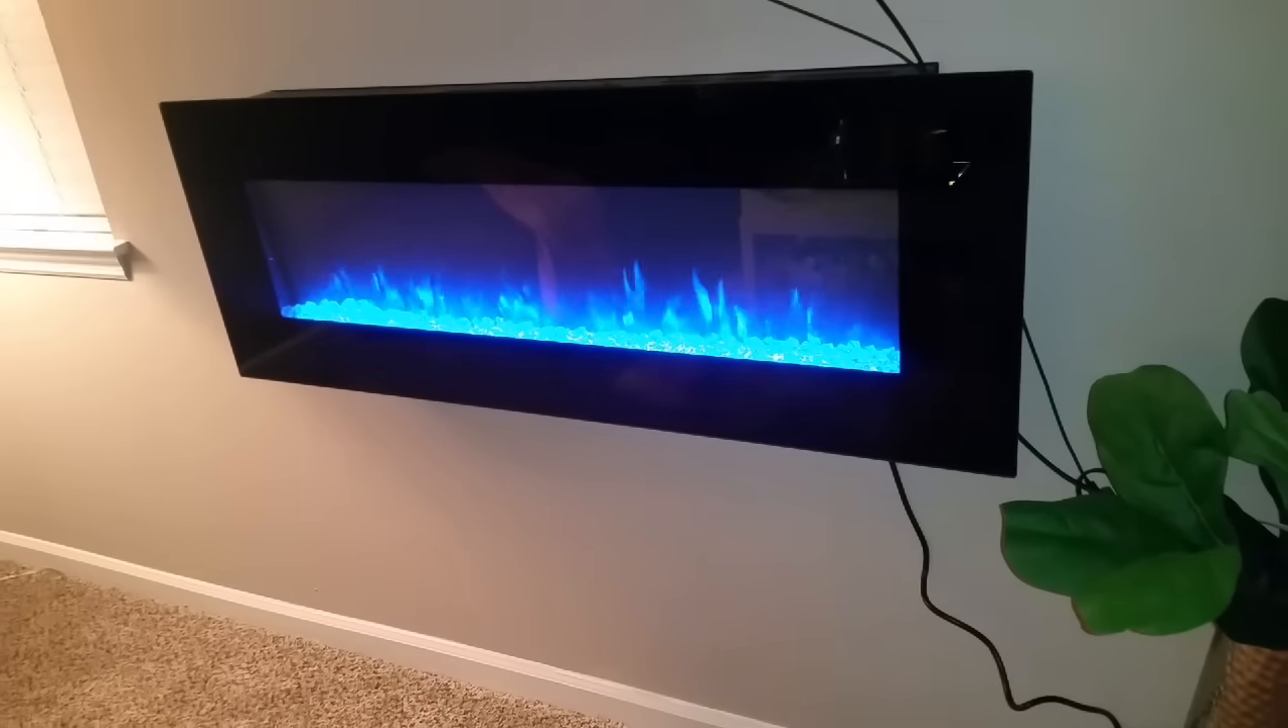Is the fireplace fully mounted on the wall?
Yes.